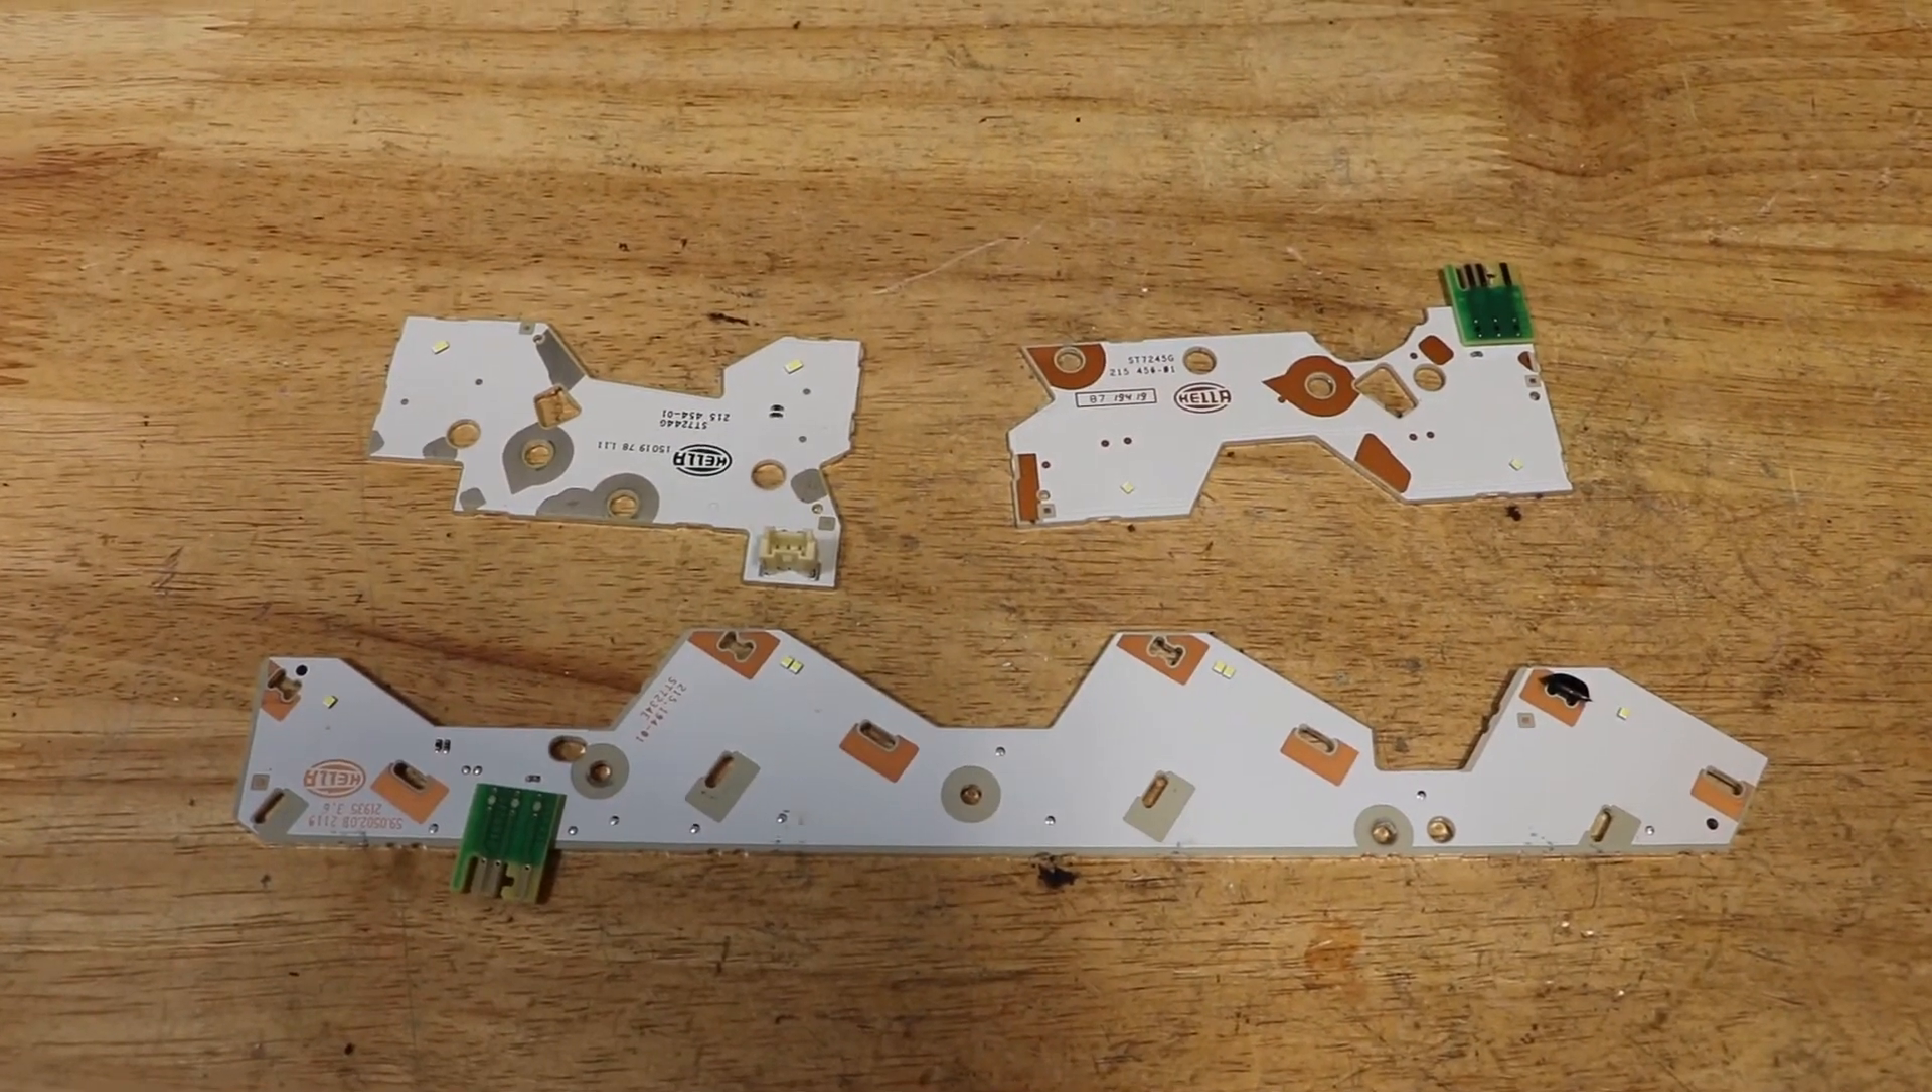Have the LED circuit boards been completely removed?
Yes.